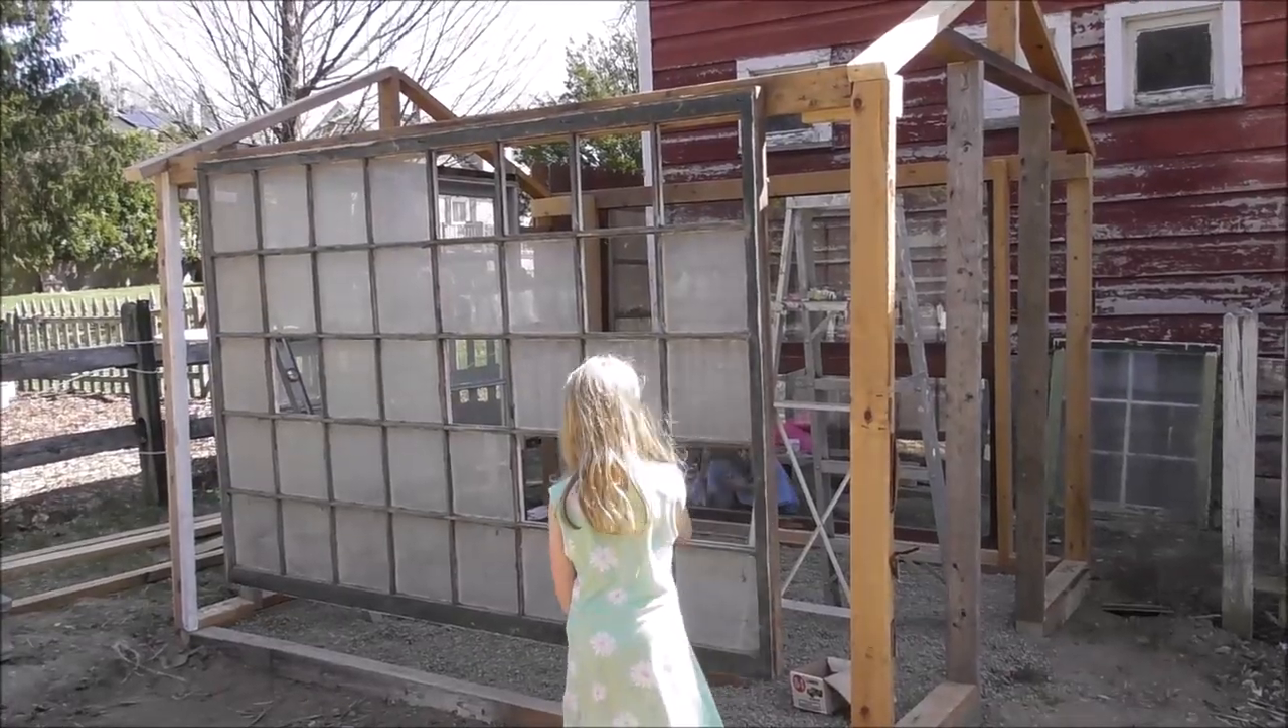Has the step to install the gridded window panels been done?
No.